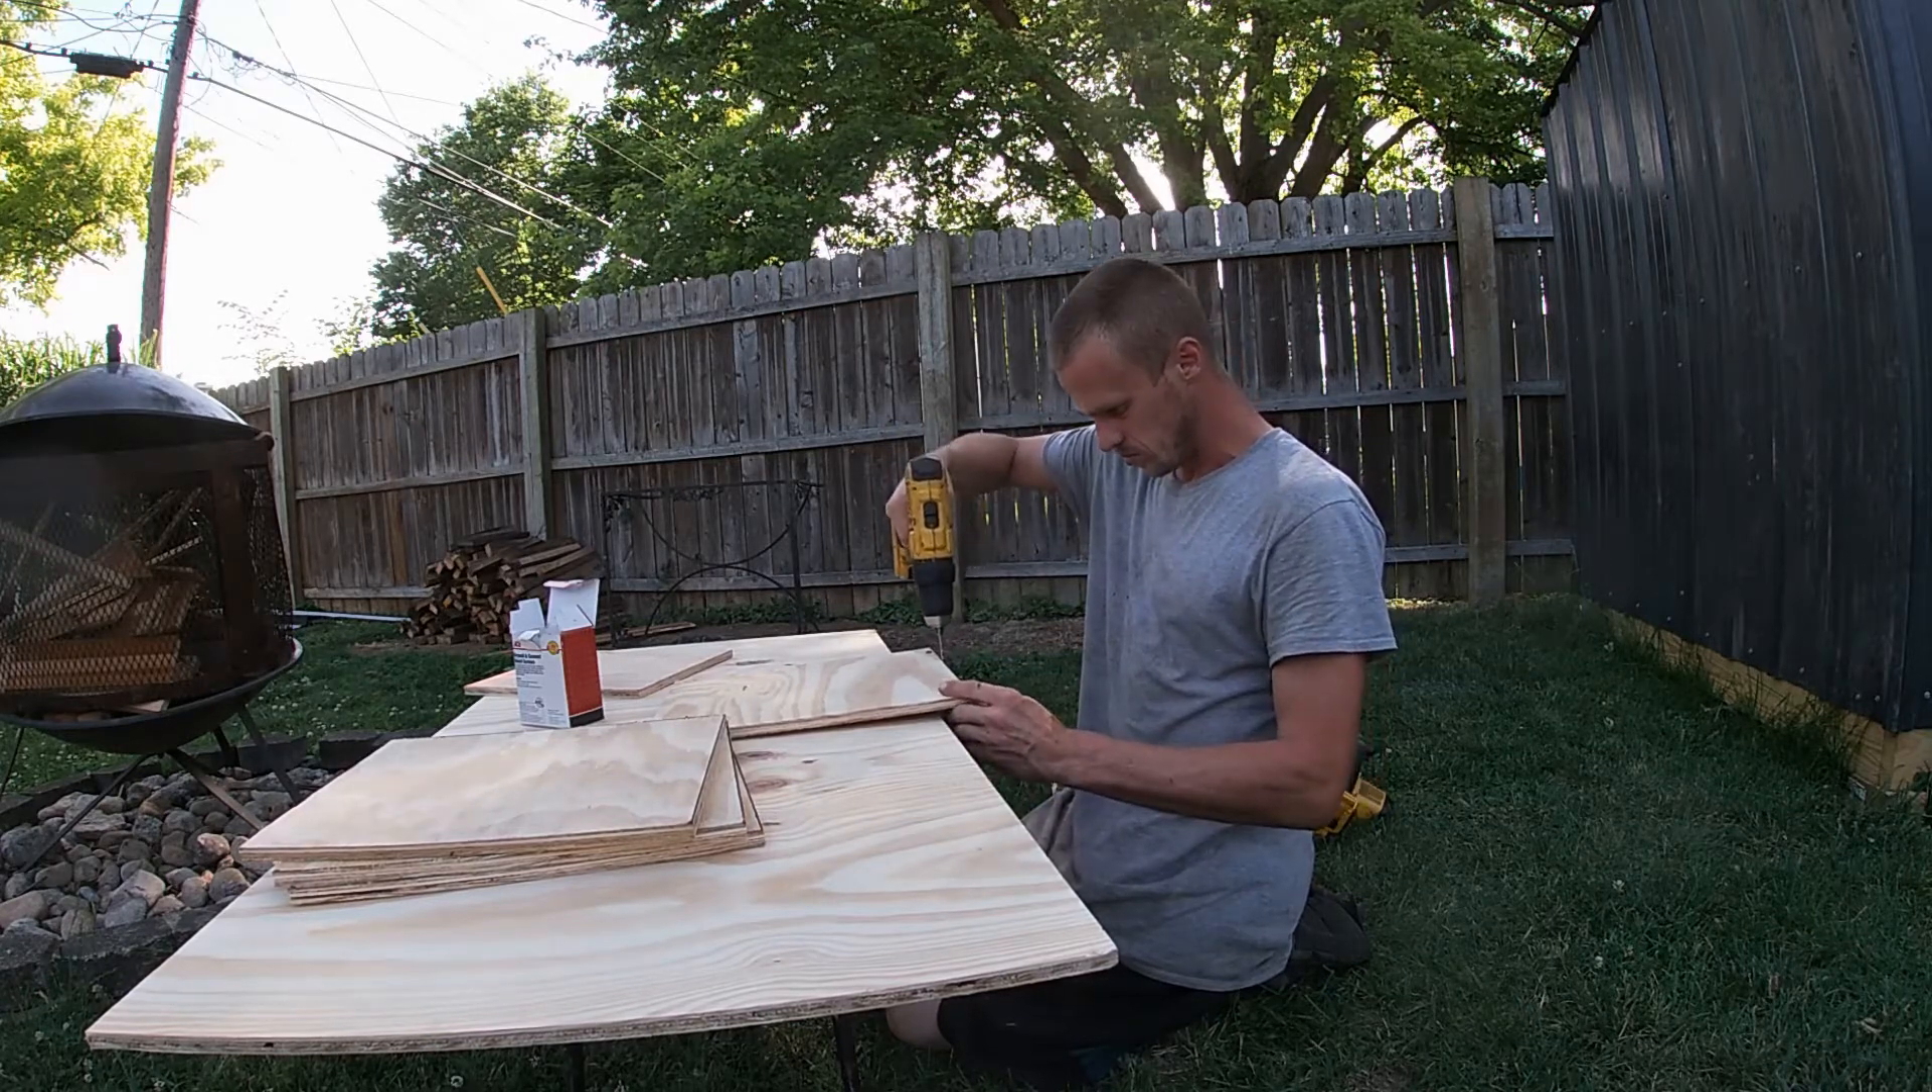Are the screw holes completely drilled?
No.